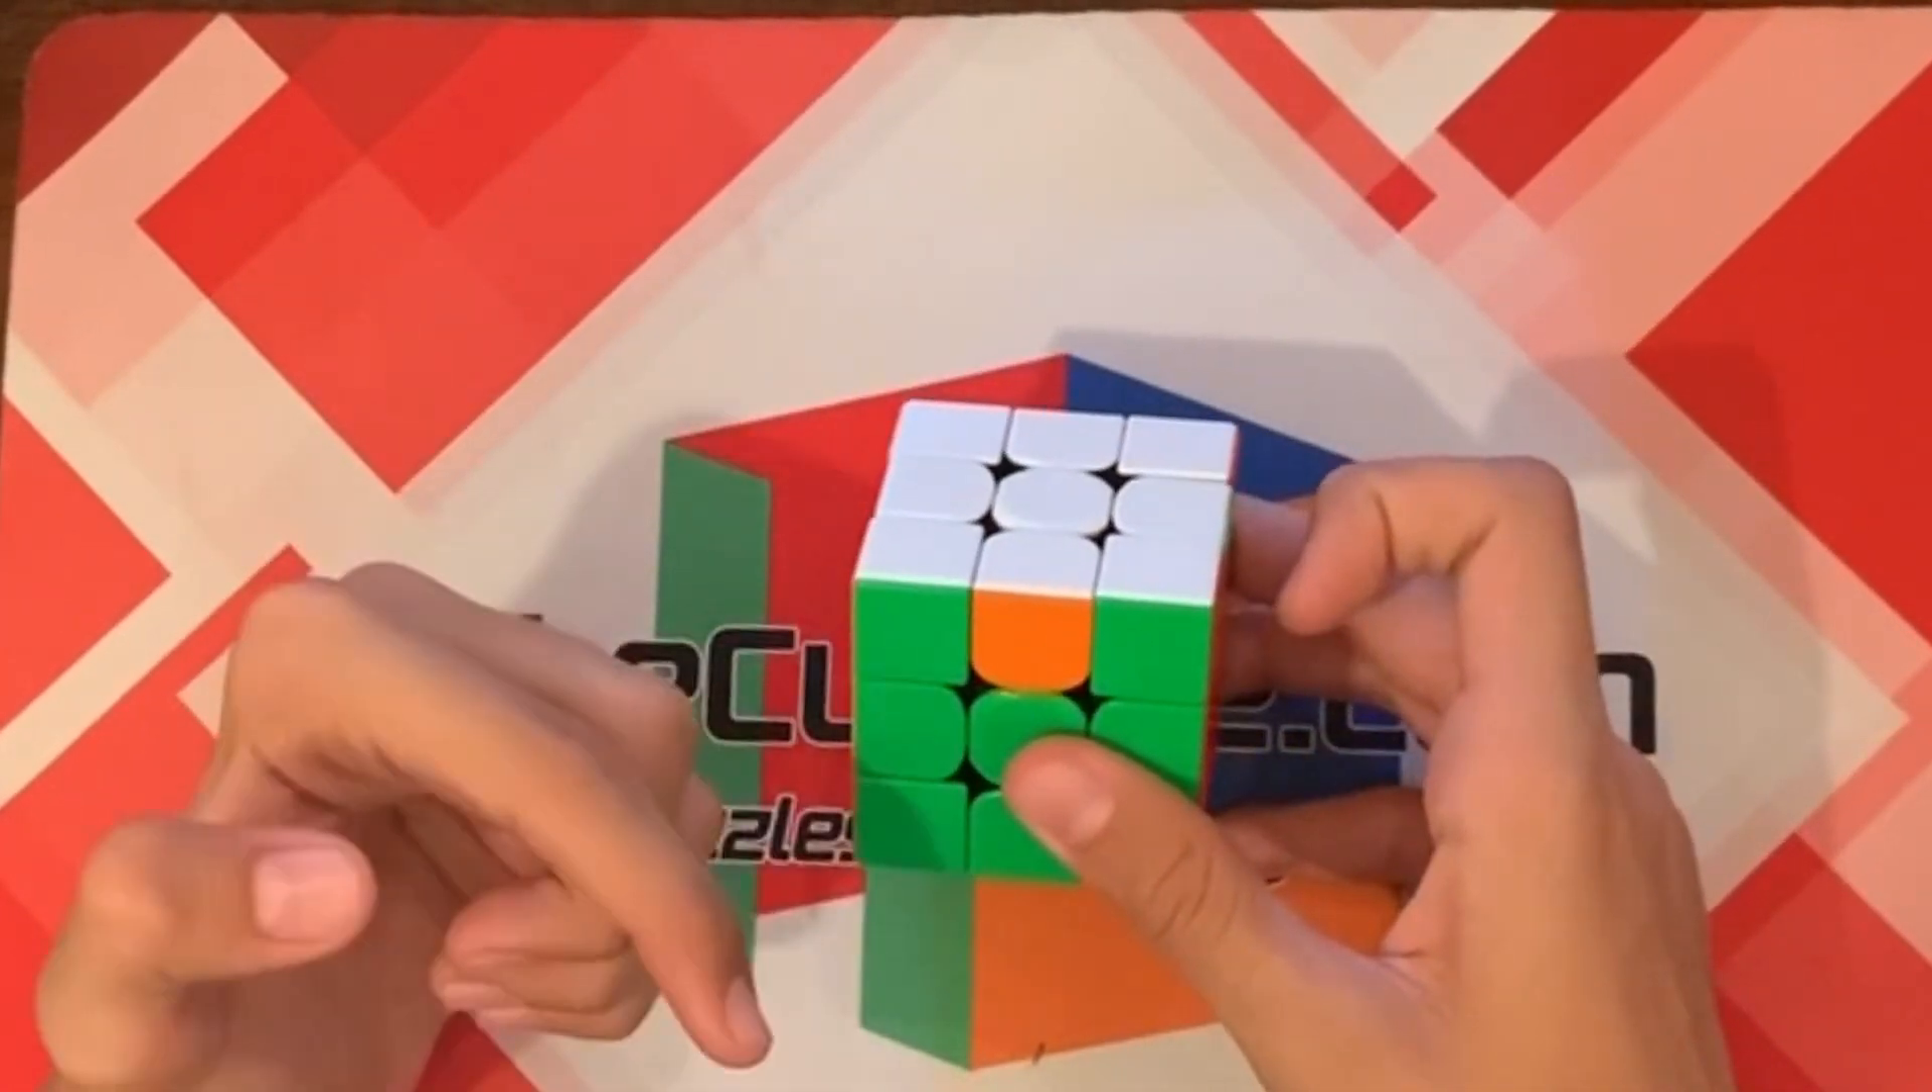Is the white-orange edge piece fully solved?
No.